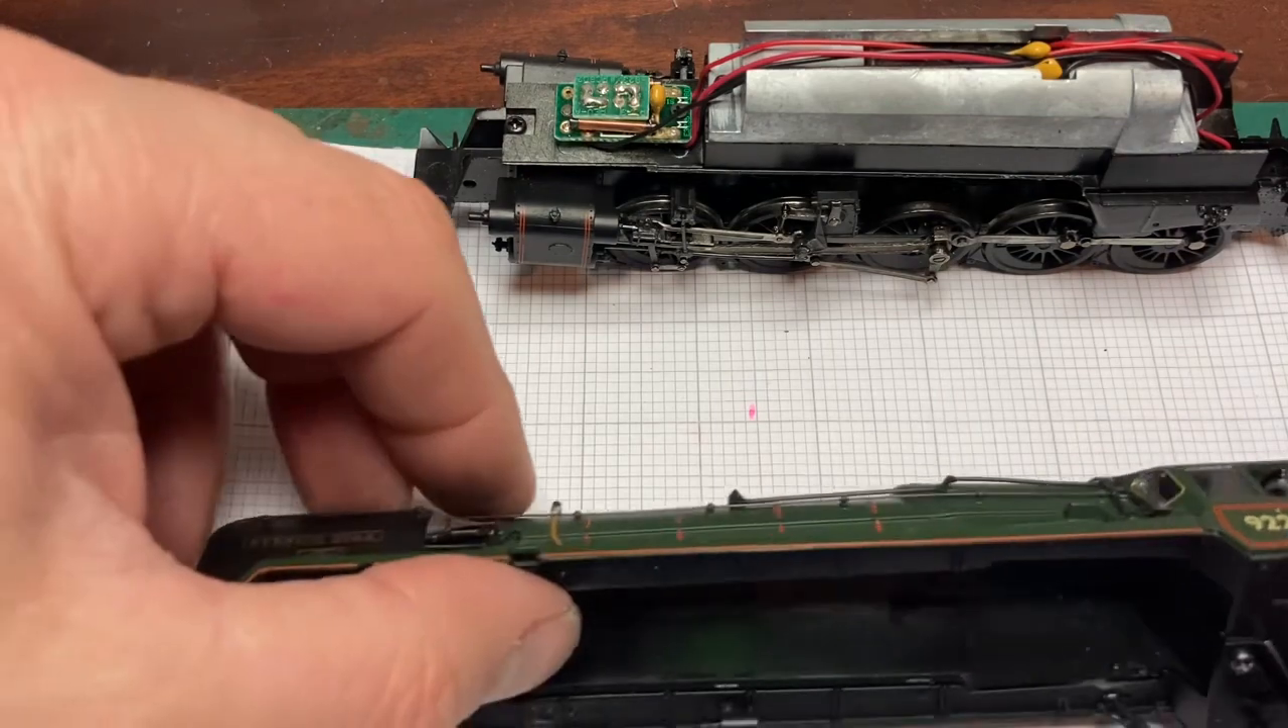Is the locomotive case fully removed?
Yes.